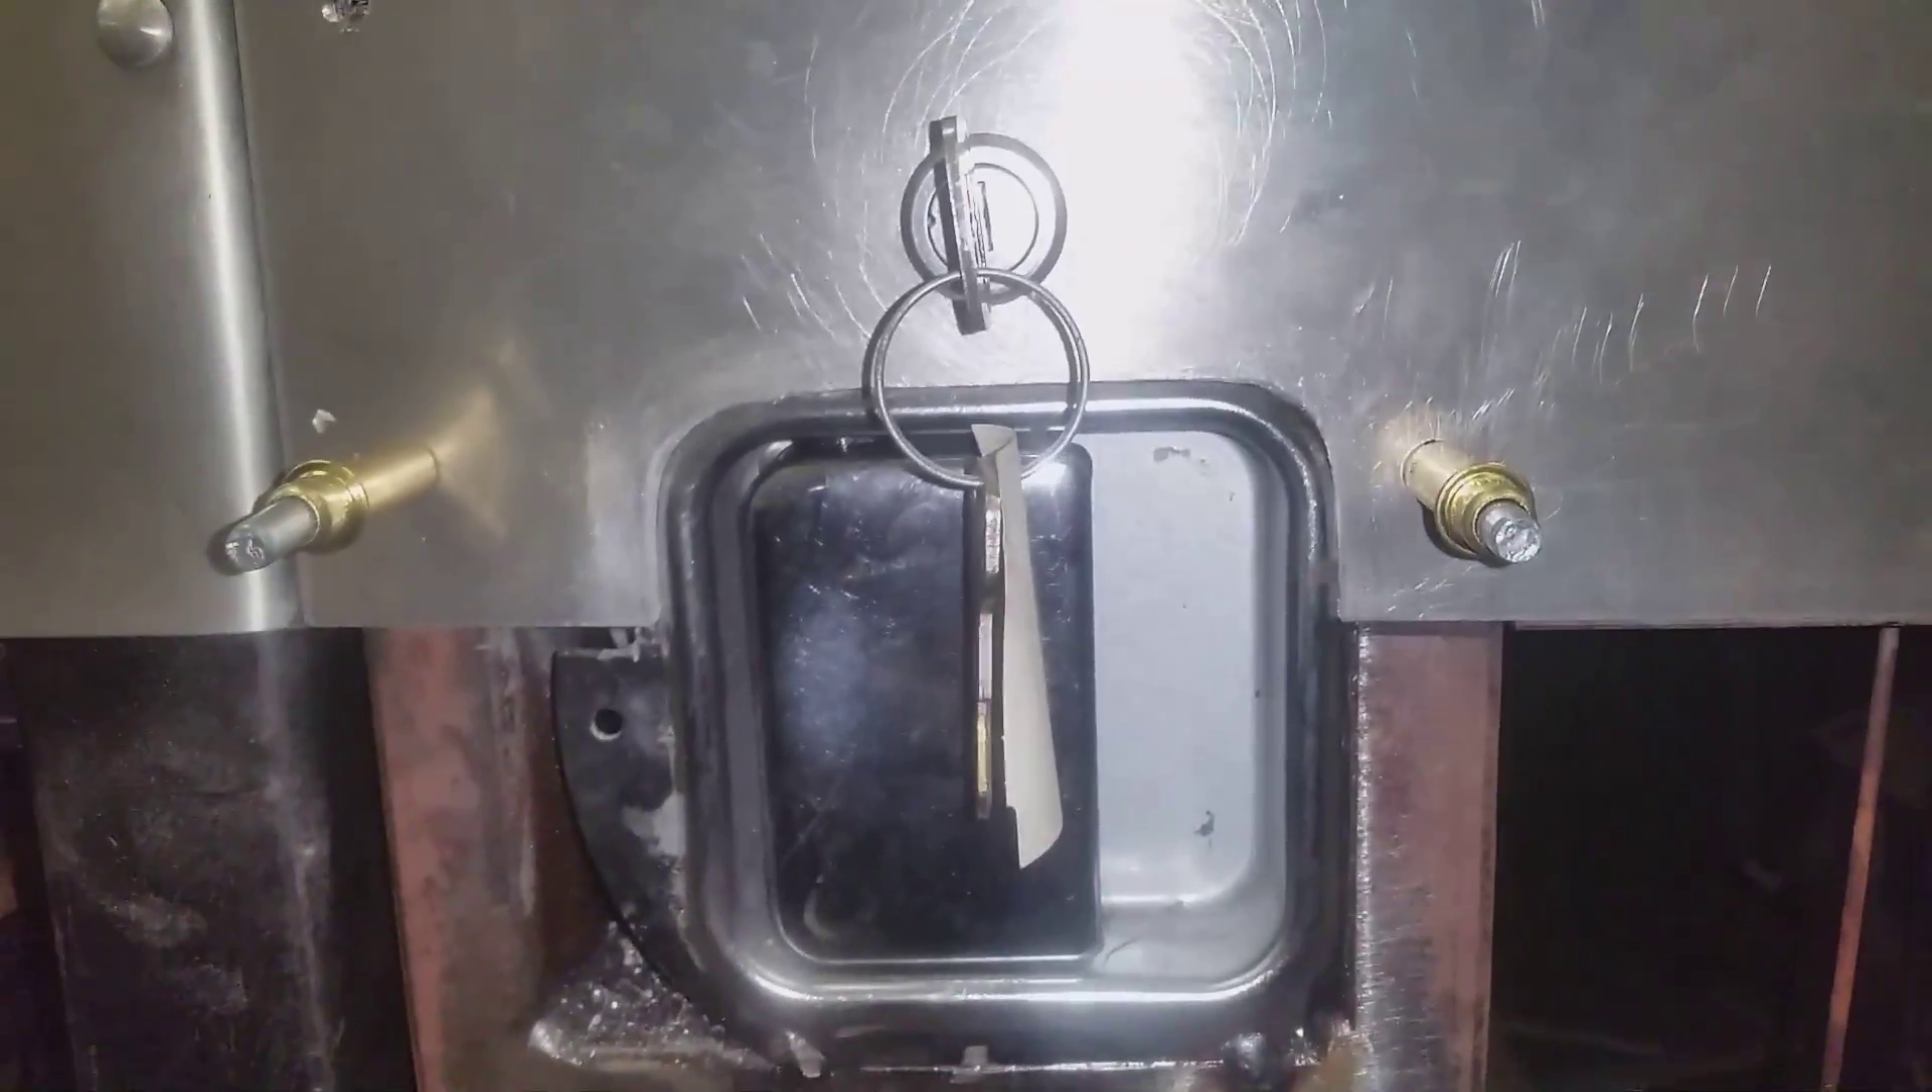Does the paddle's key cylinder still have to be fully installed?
No.